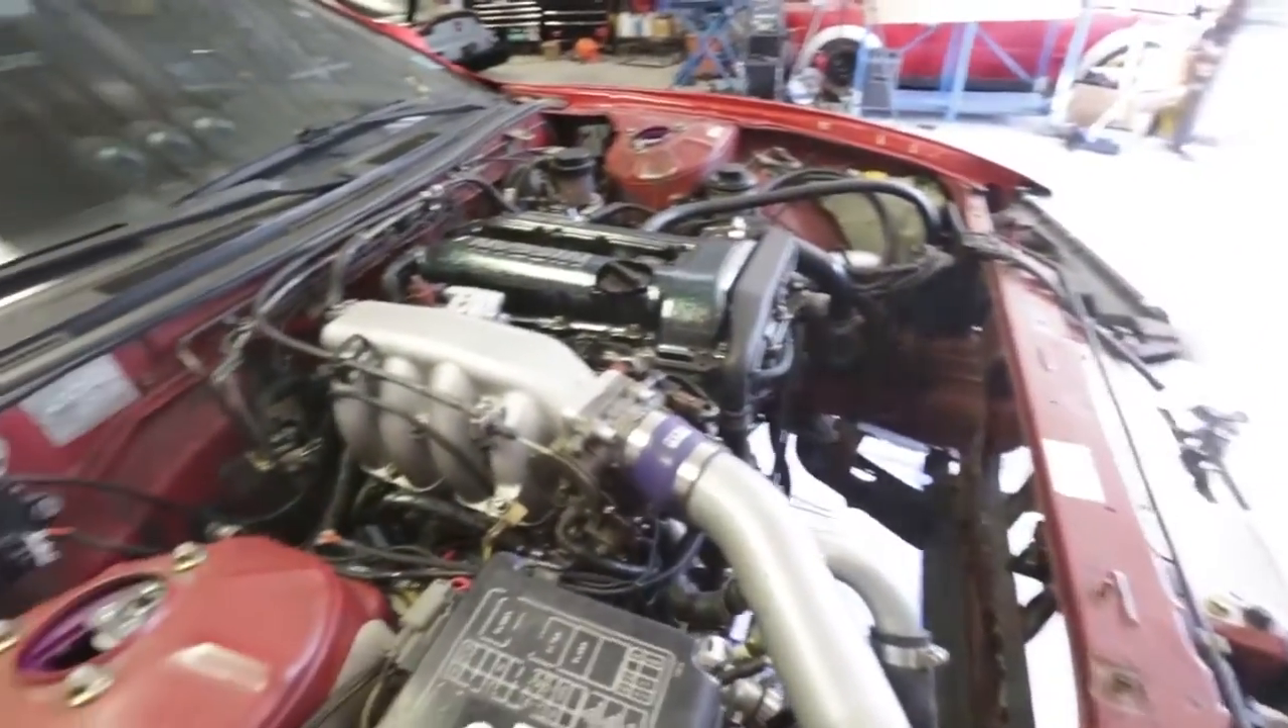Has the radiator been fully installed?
No.